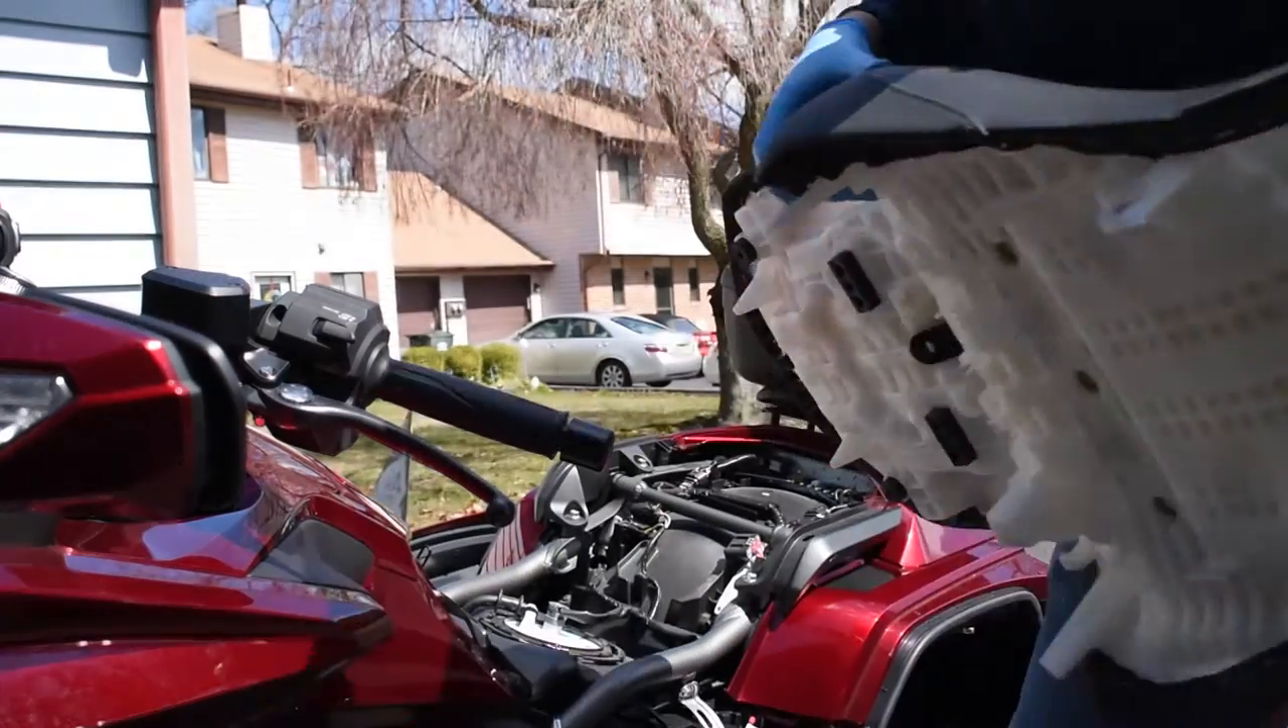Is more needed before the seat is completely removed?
No.